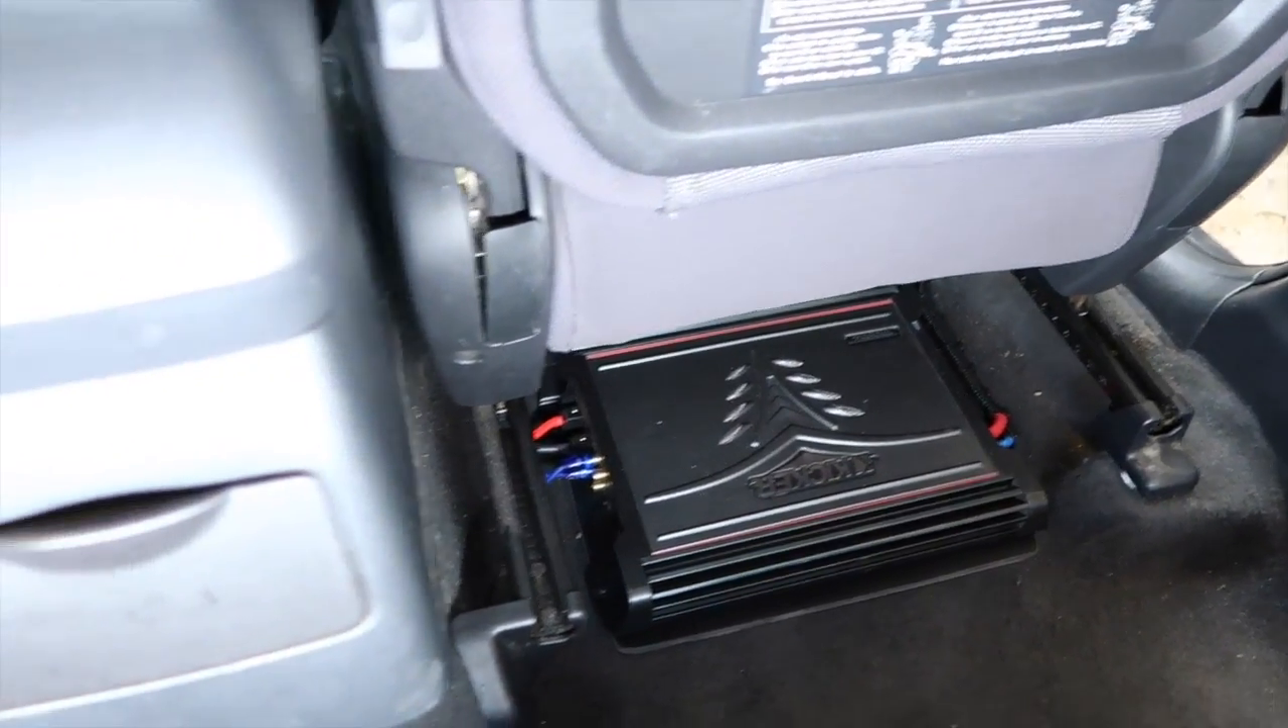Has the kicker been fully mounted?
Yes.